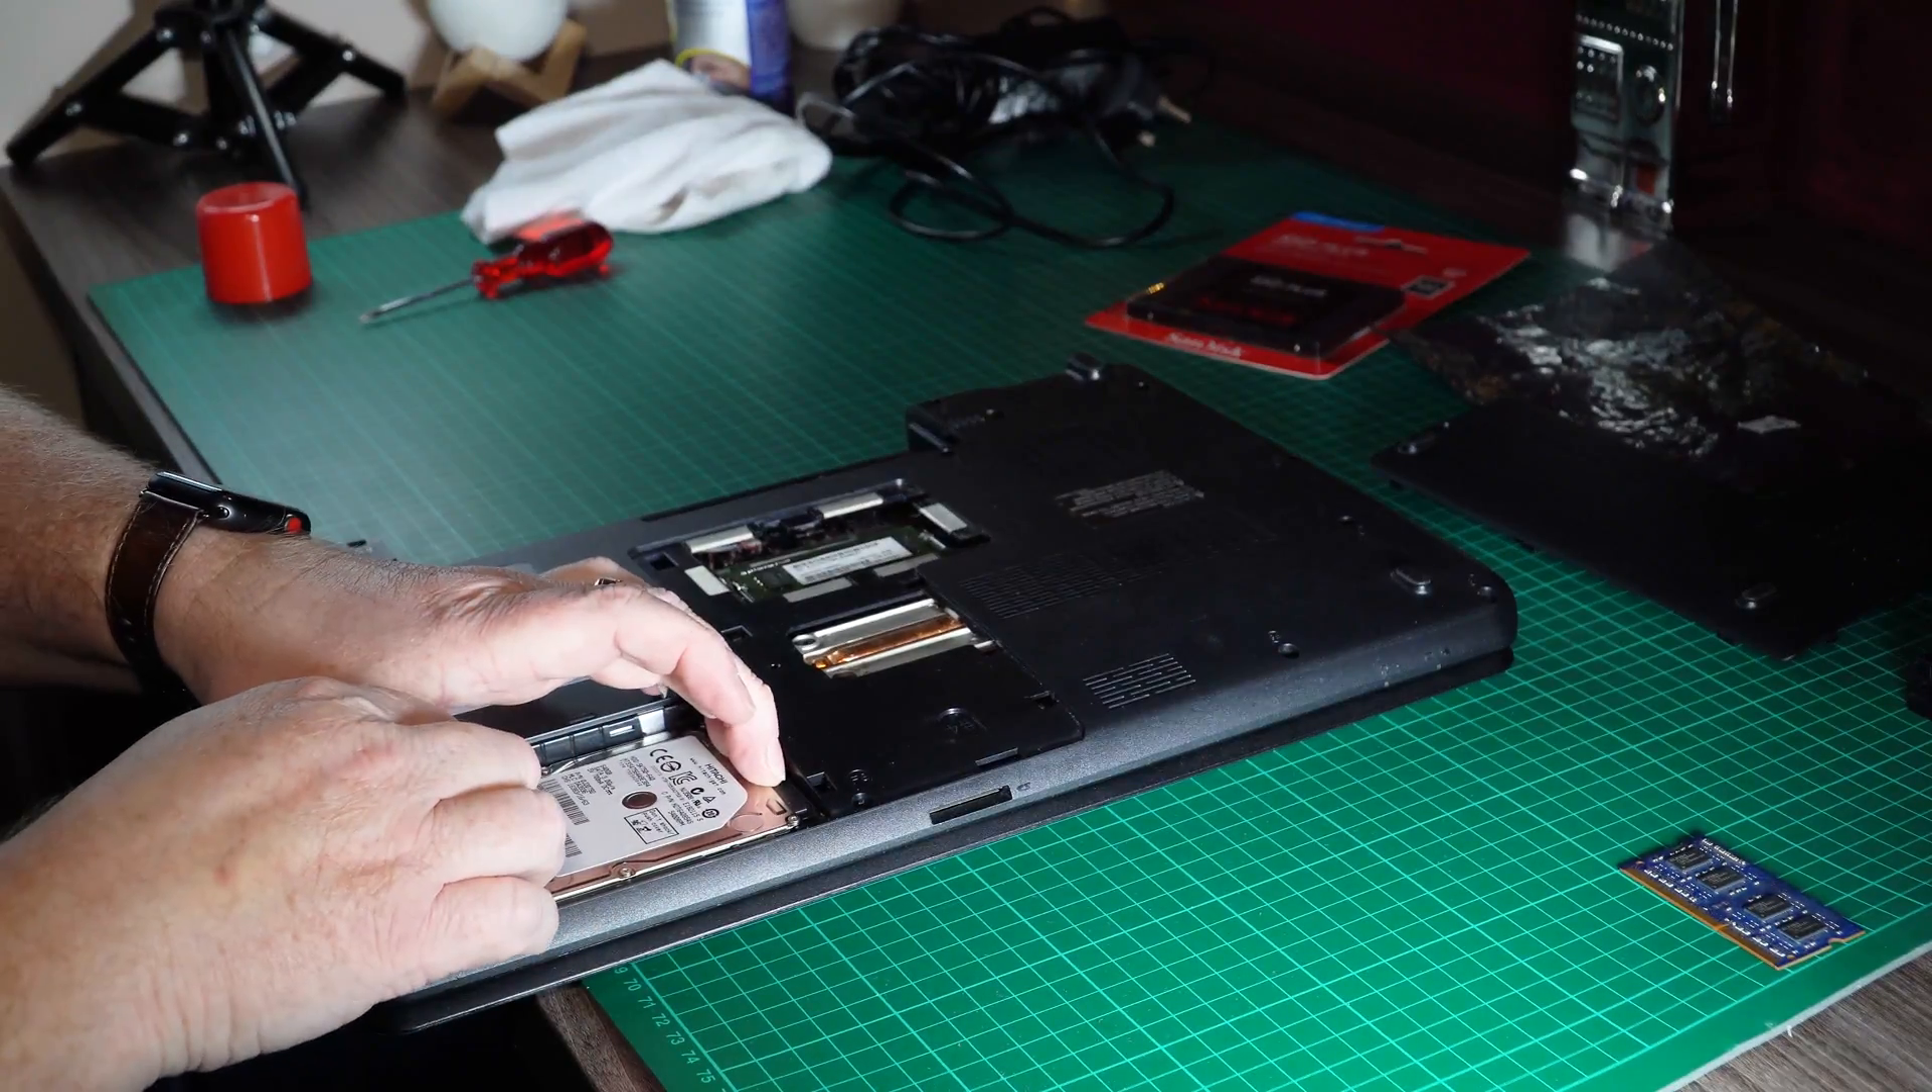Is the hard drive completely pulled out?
No.